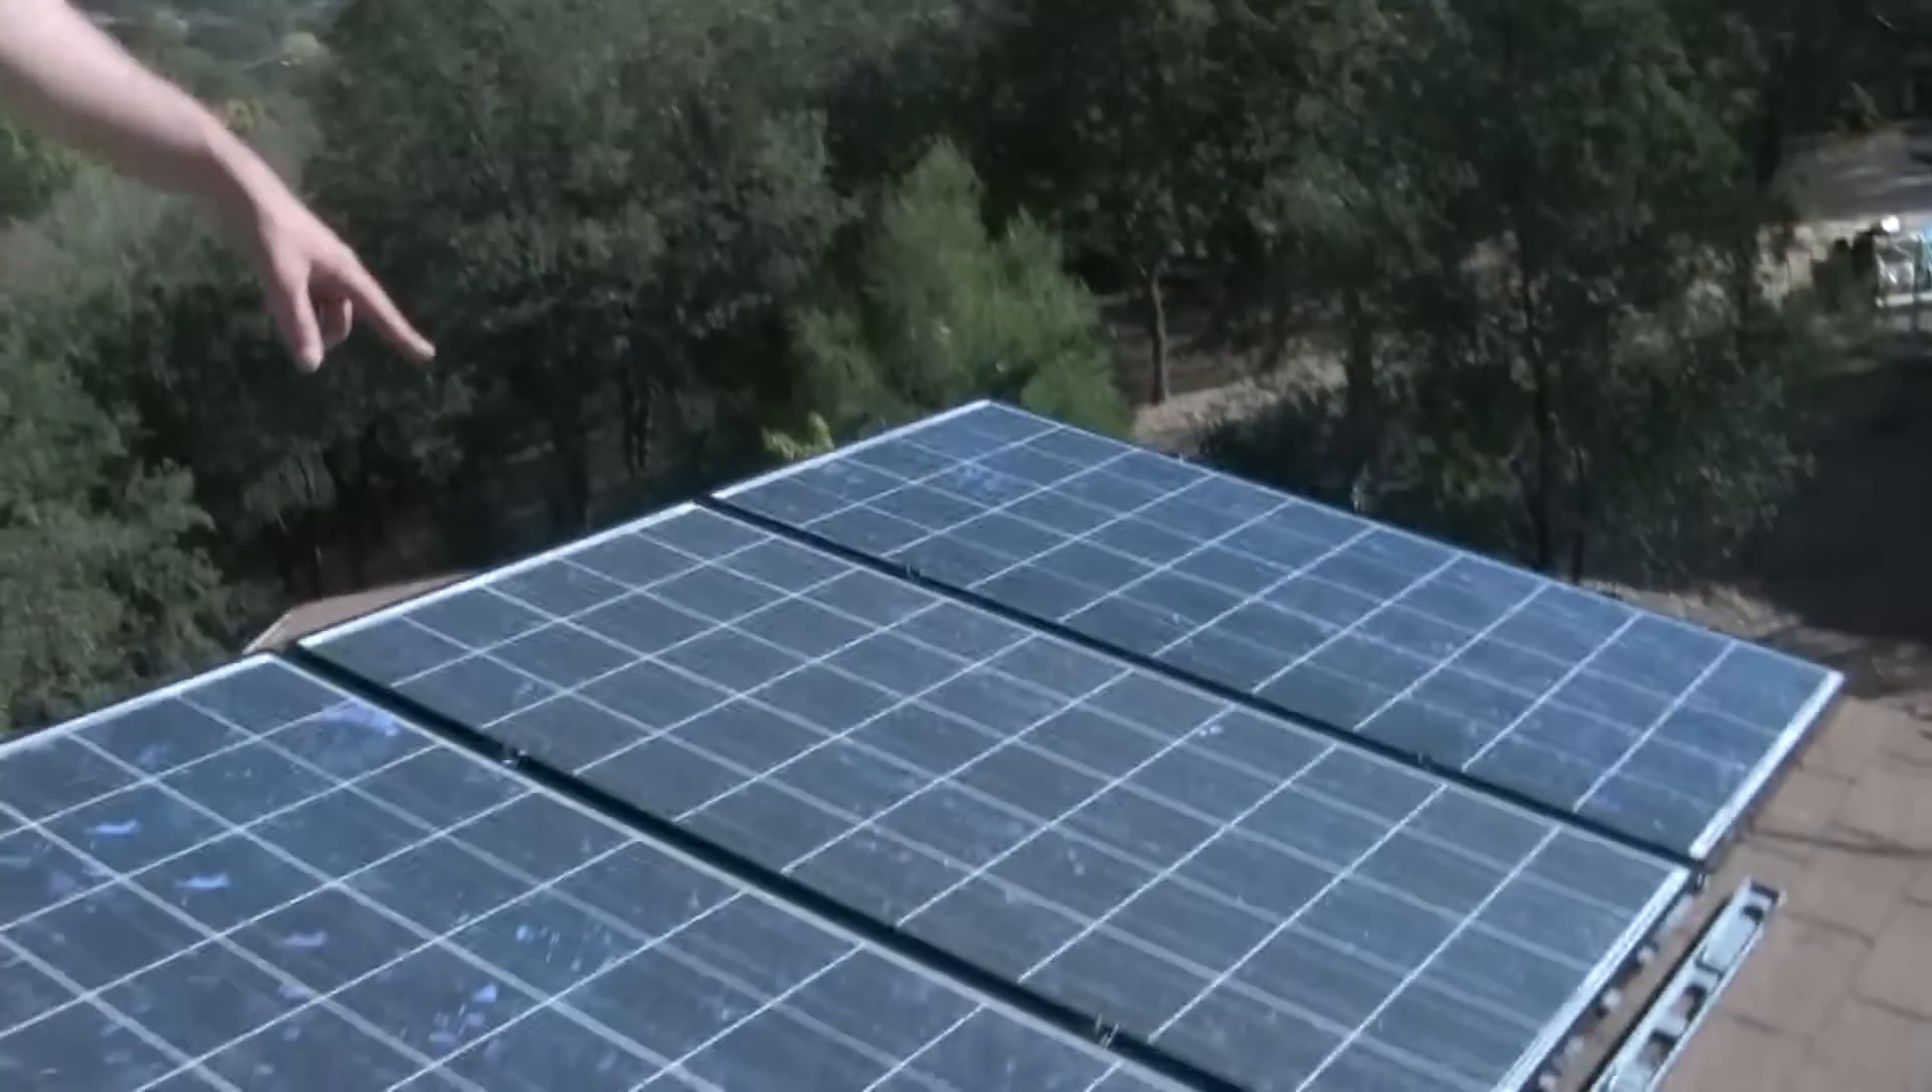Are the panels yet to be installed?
No.